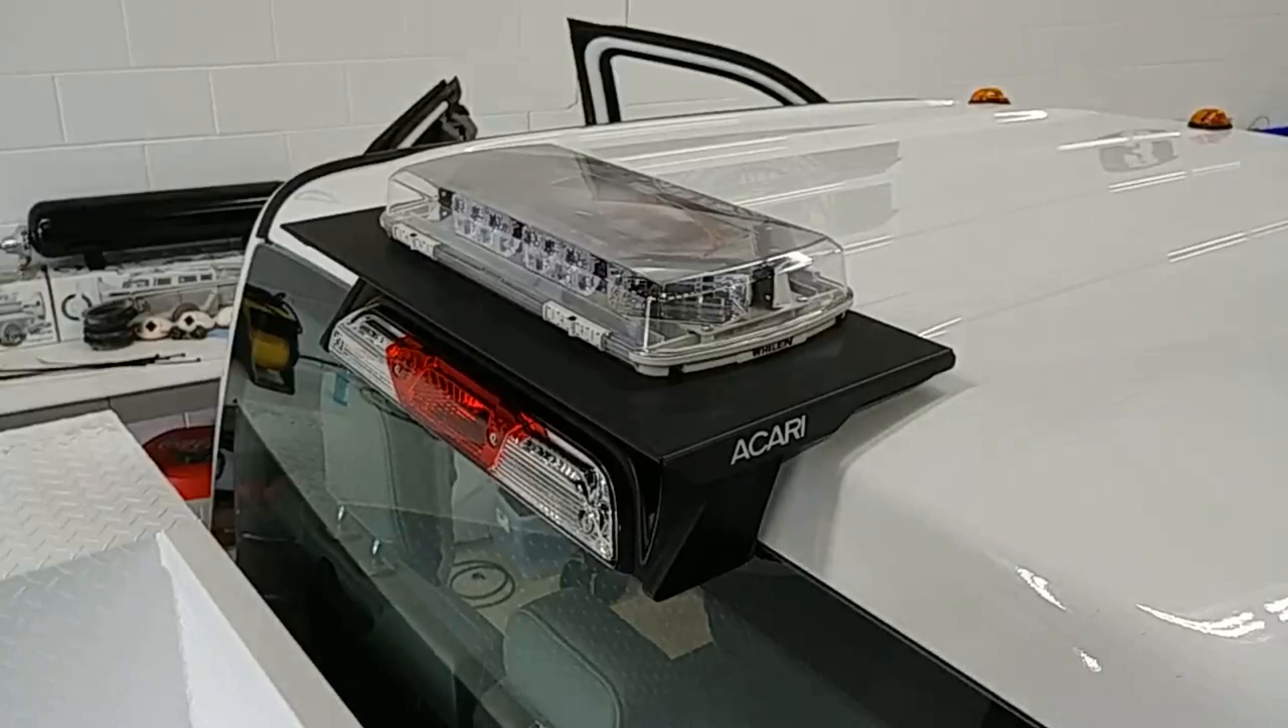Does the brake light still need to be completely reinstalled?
No.